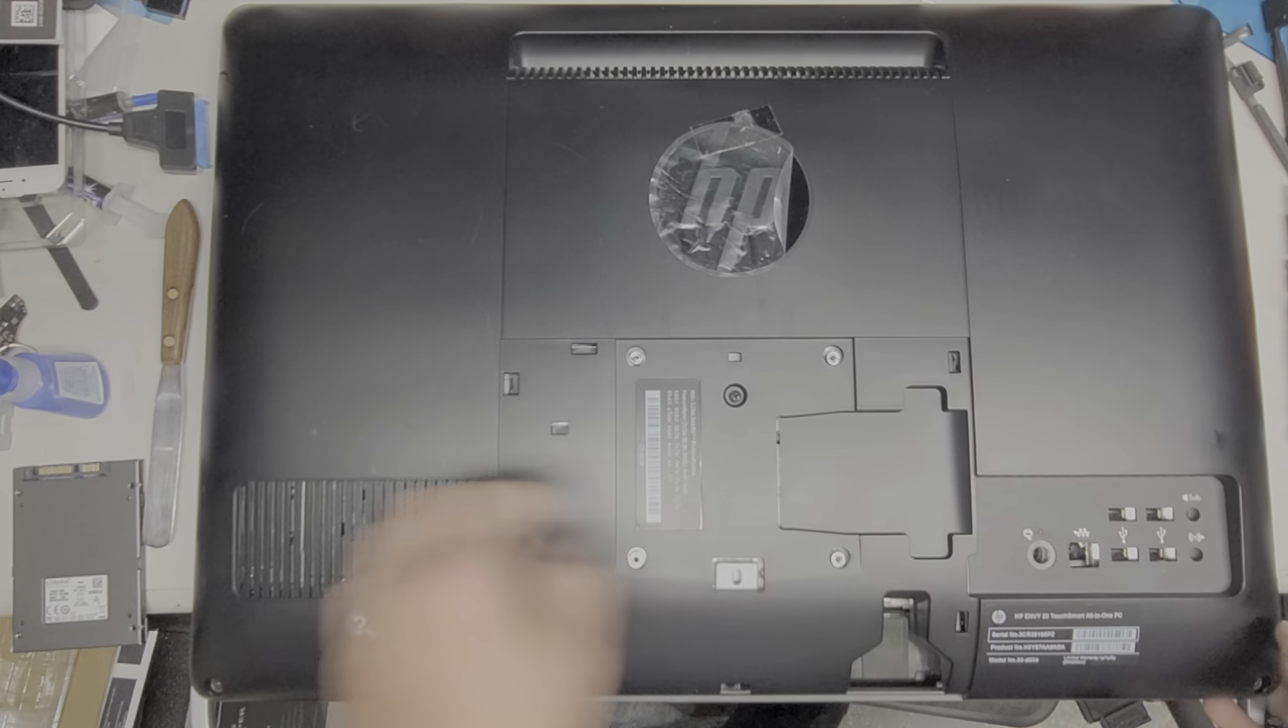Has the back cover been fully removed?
No.